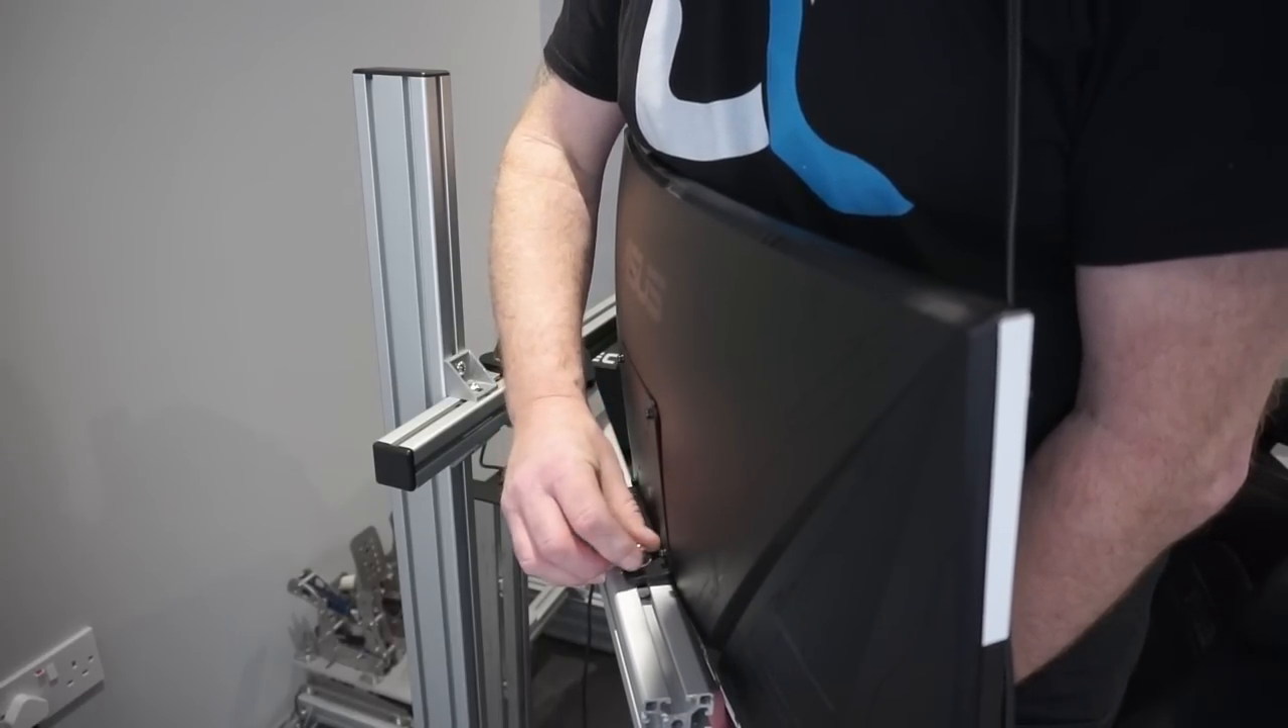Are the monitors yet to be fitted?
Yes.